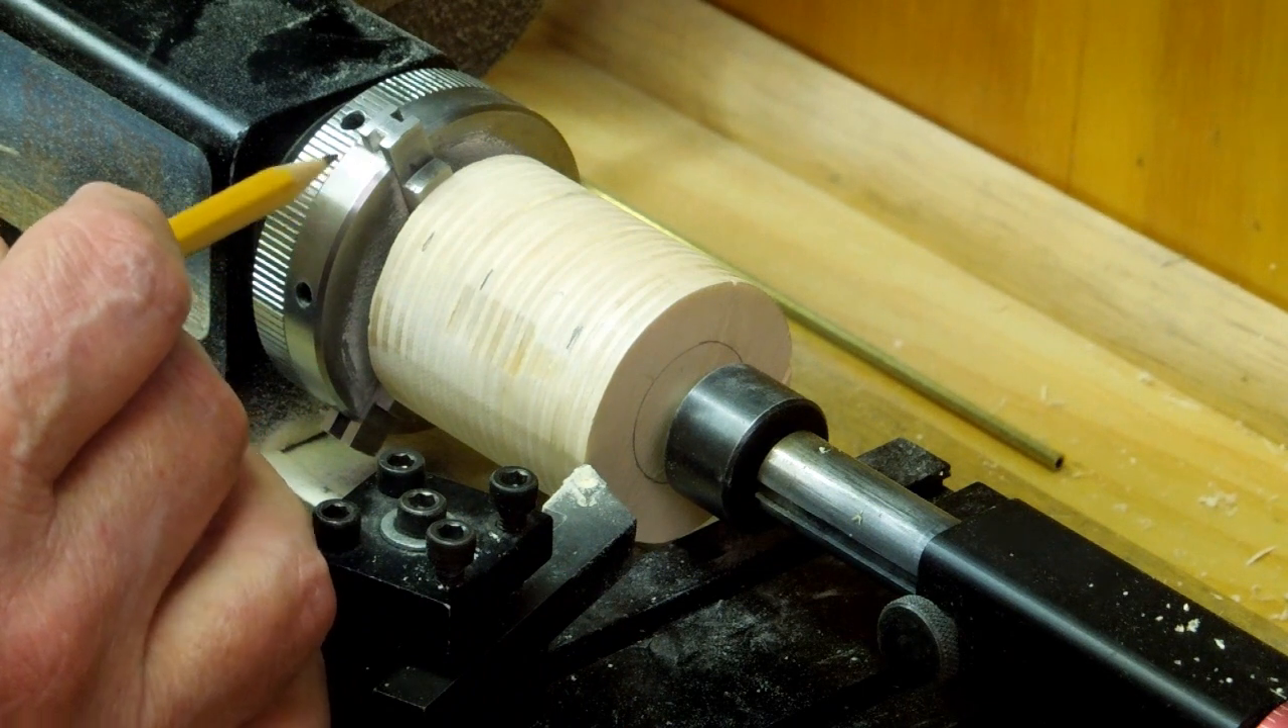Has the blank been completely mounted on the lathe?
Yes.